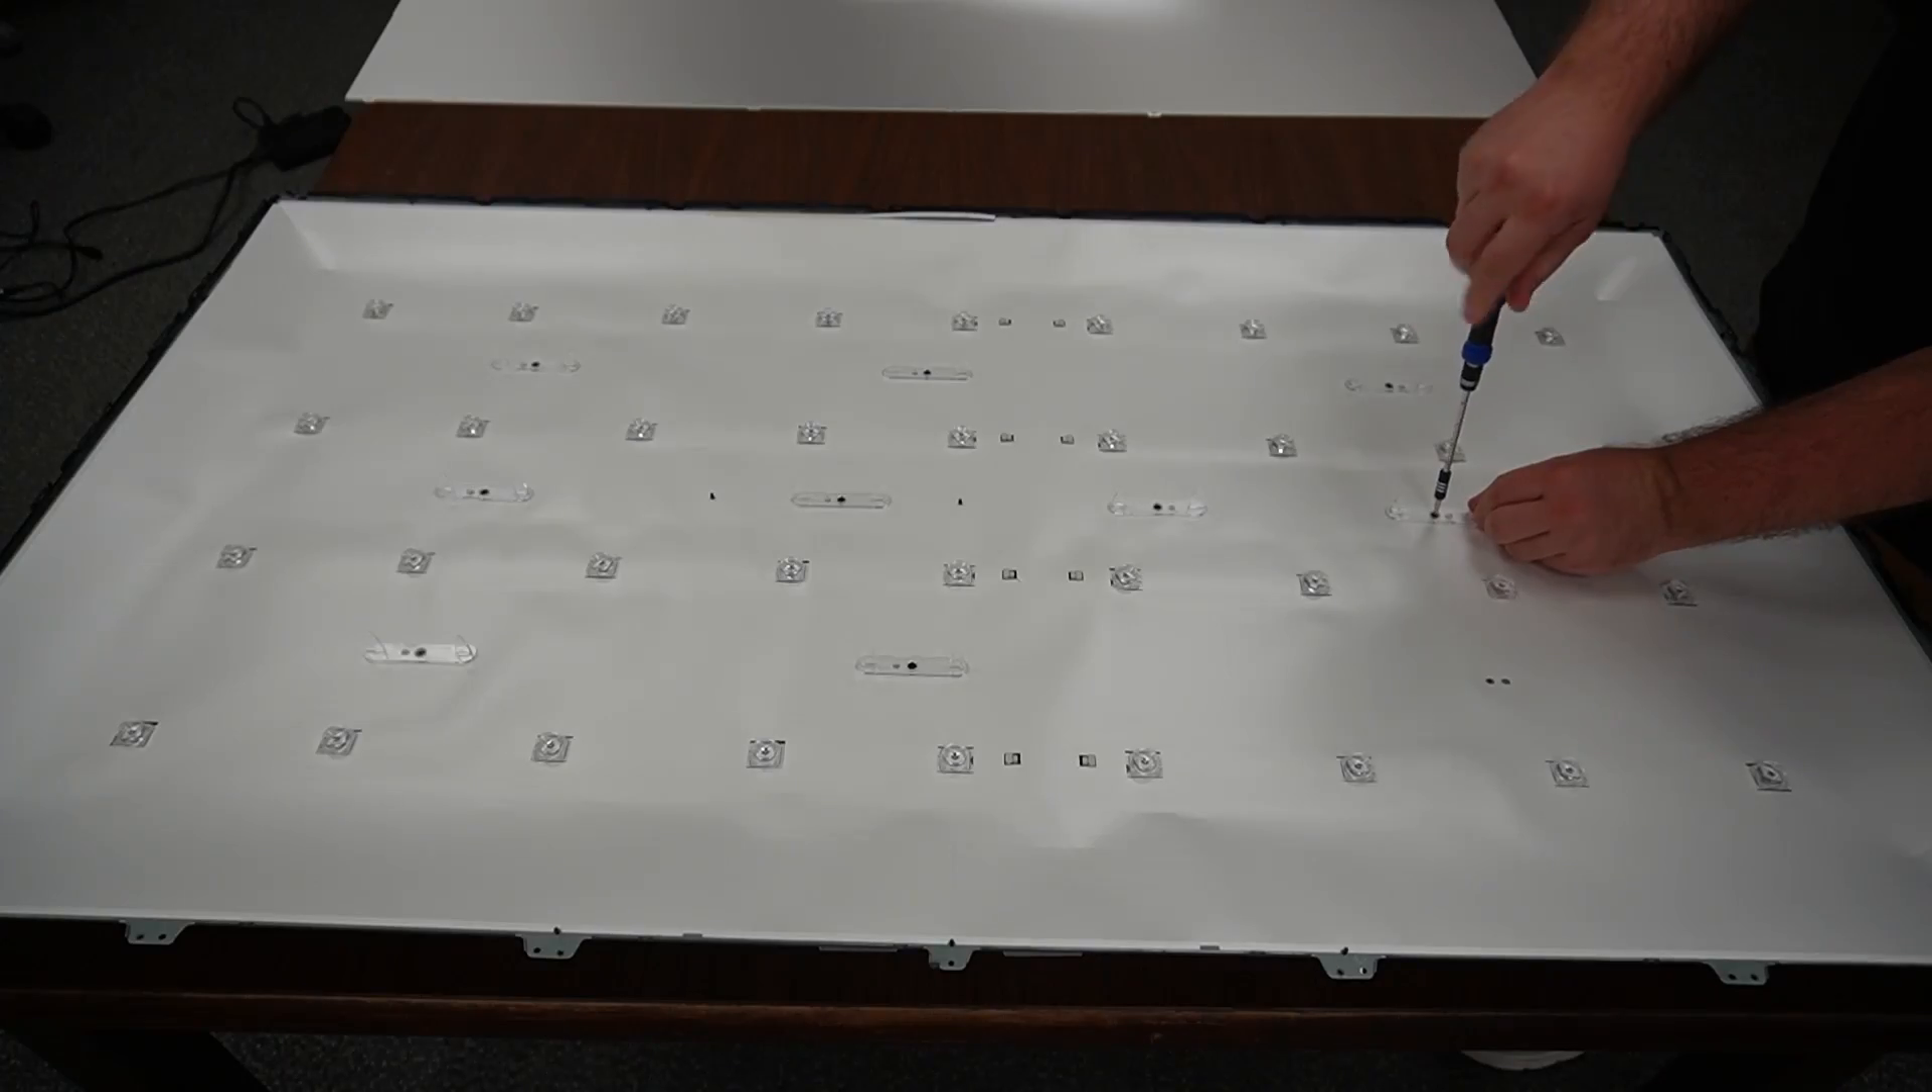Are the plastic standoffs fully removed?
No.